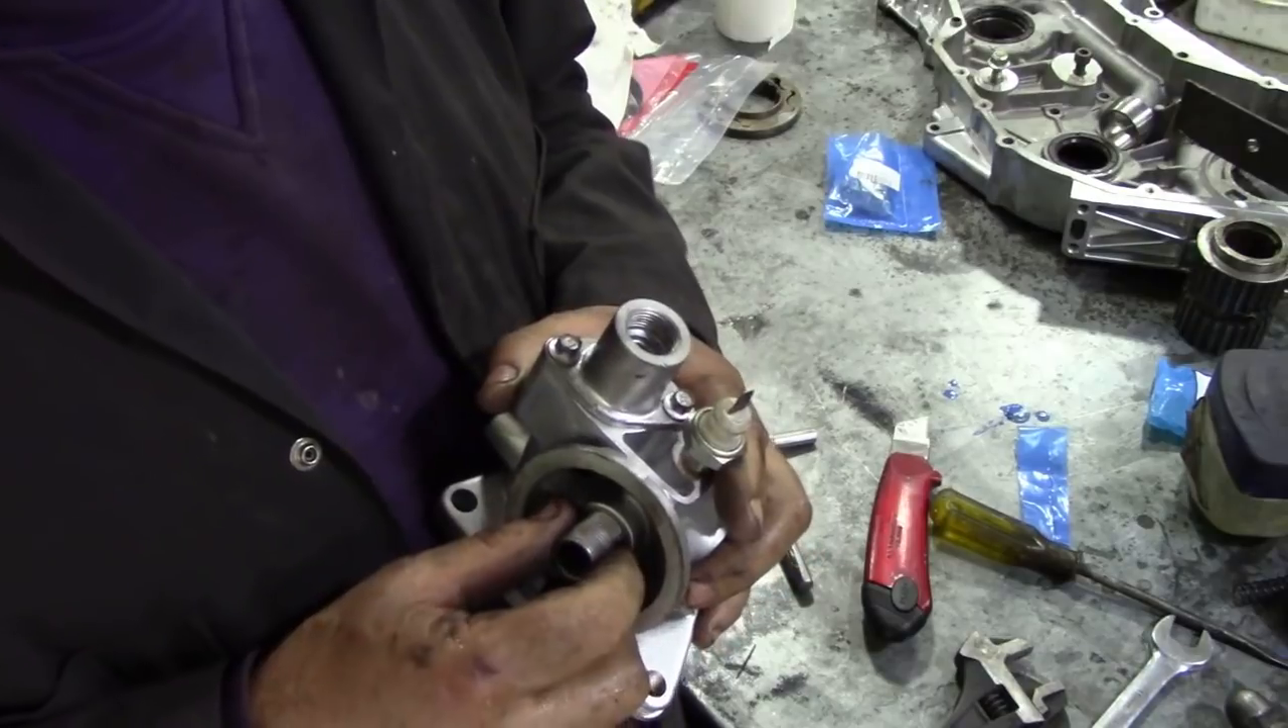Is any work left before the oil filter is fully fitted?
Yes.